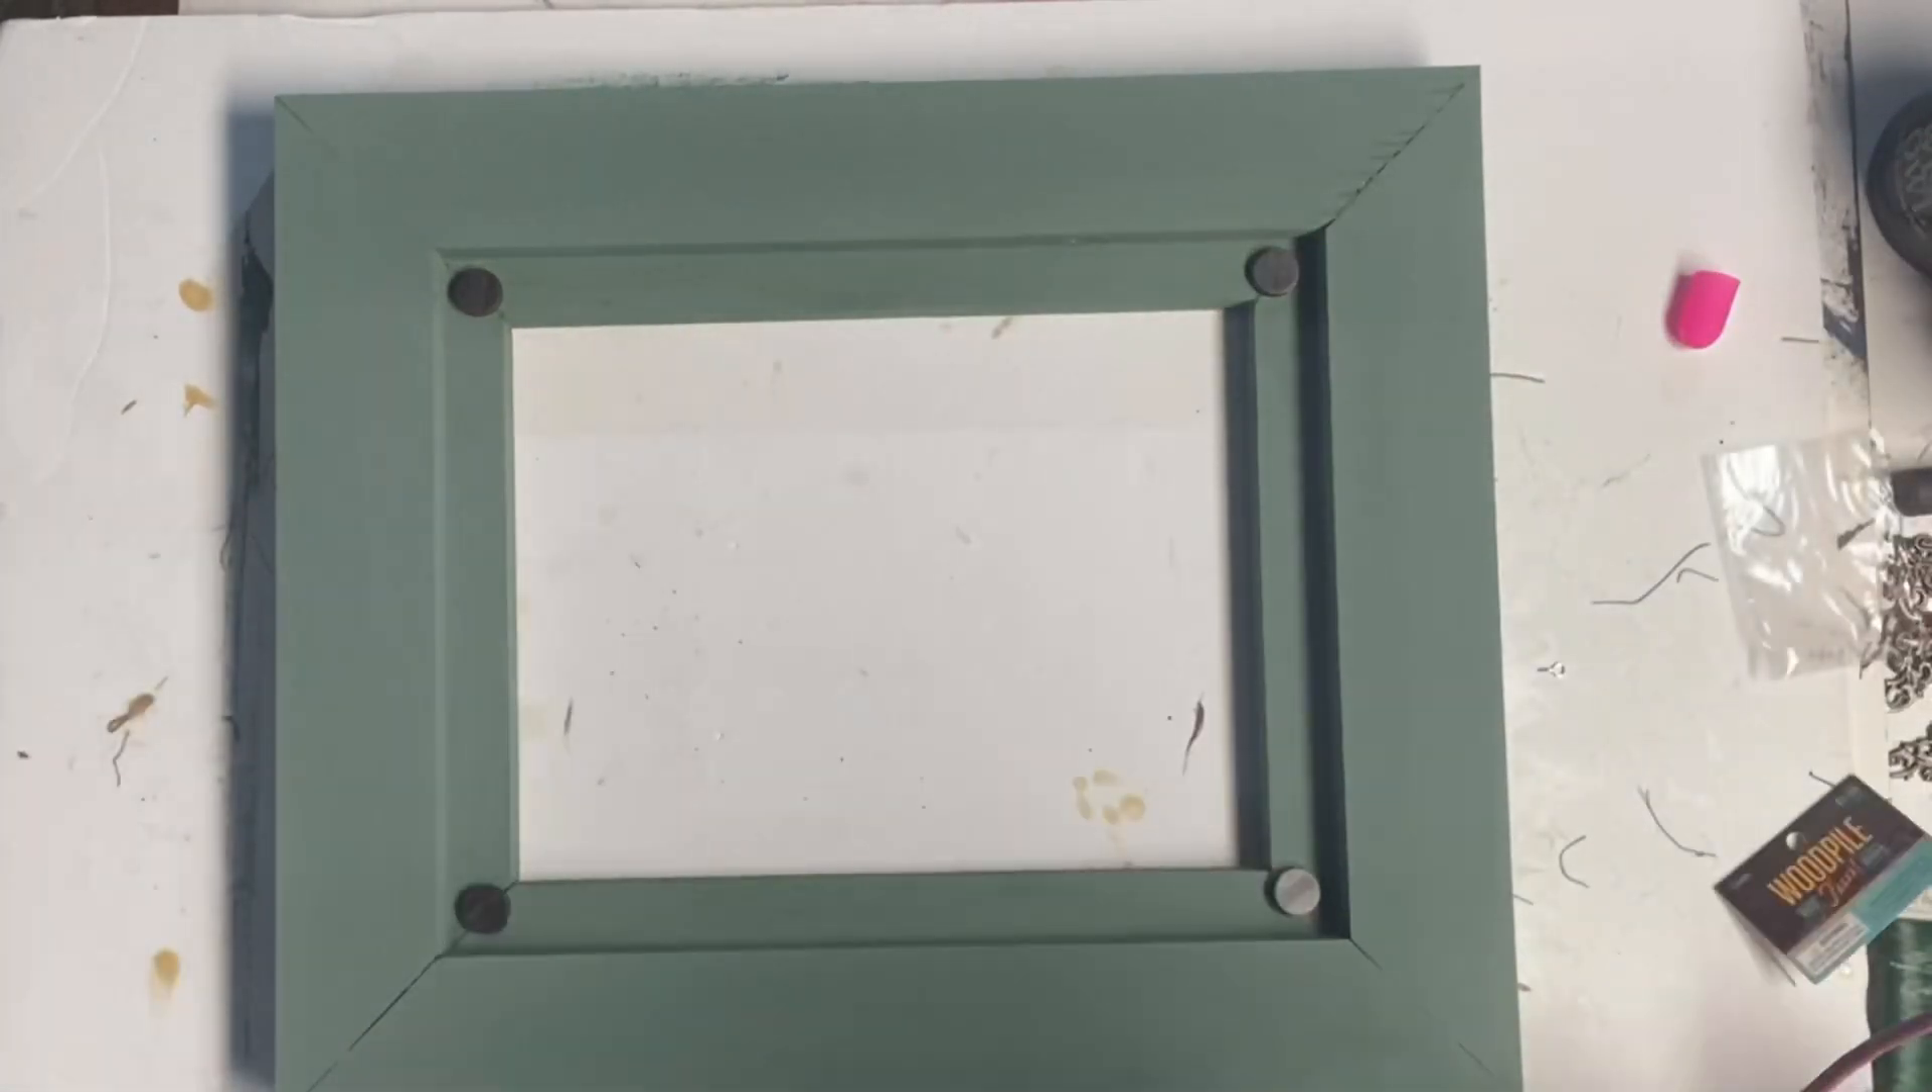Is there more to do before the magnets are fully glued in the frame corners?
No.